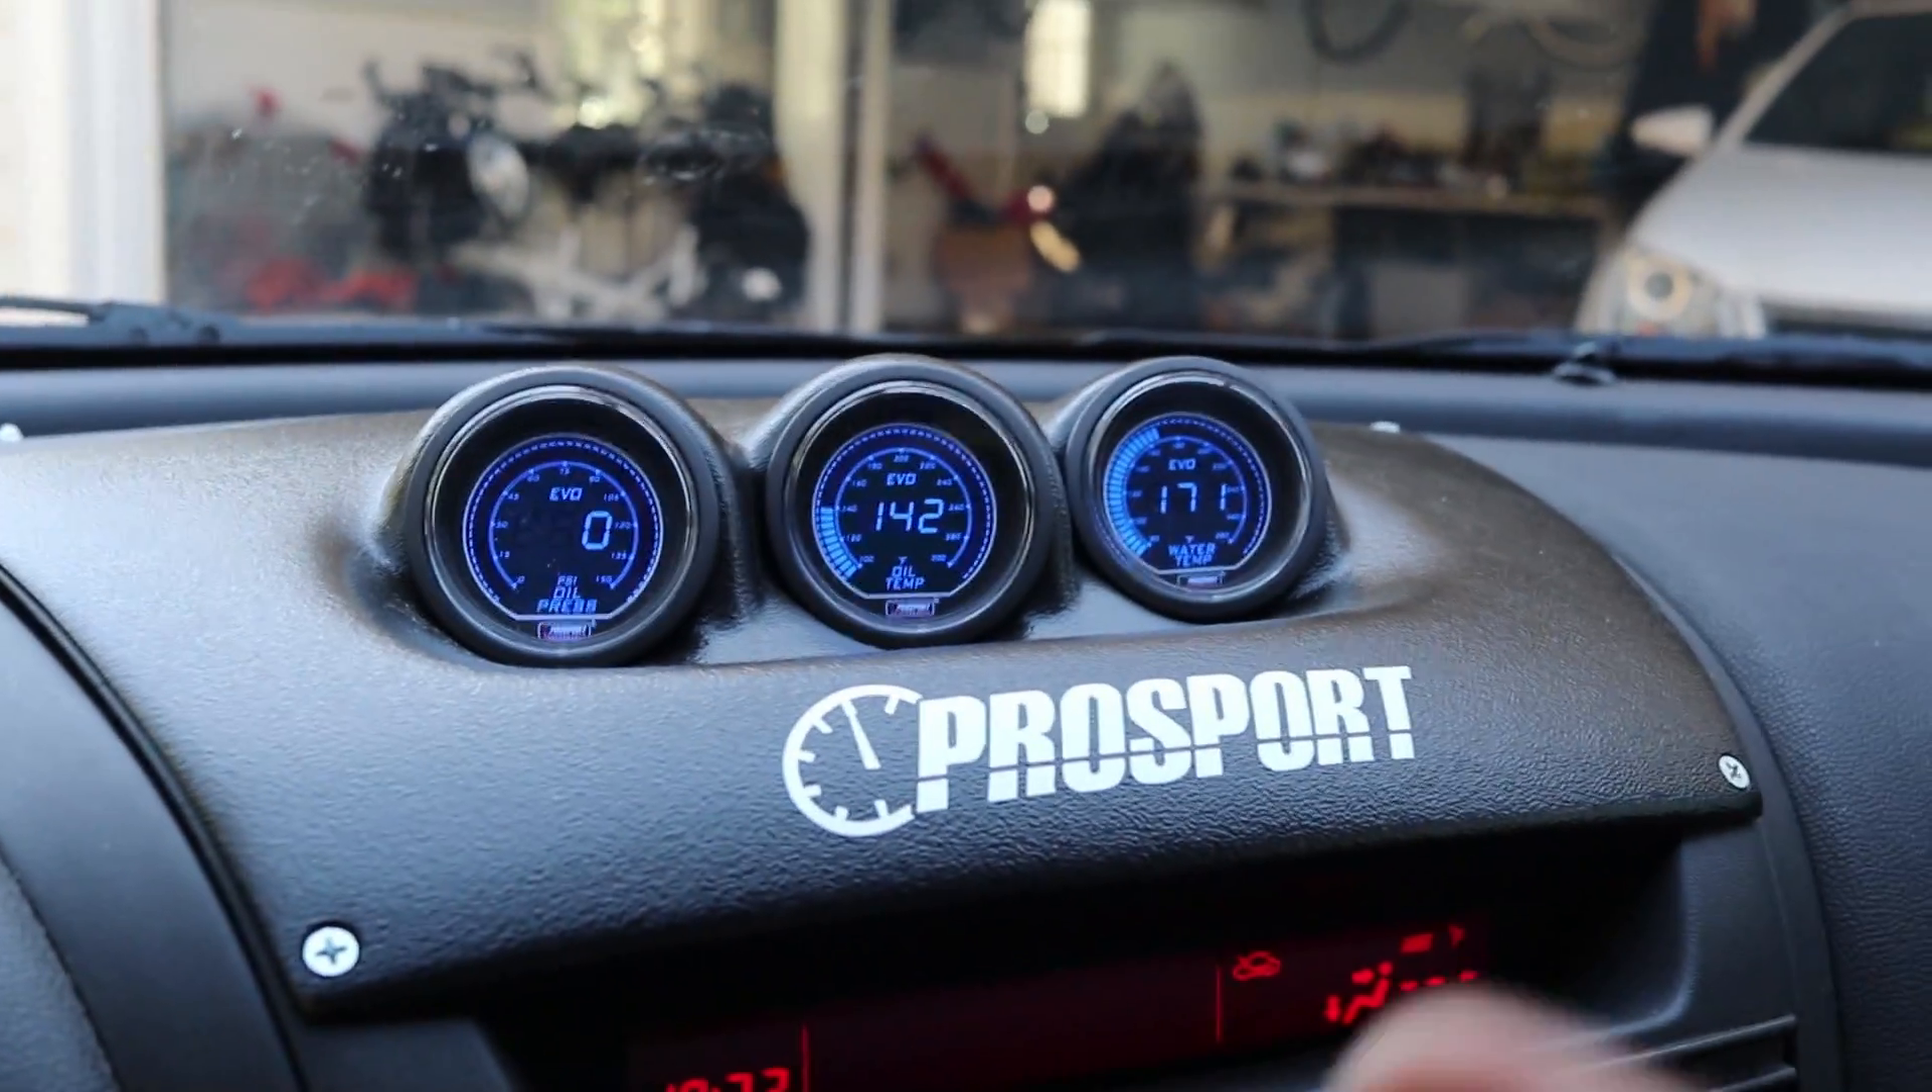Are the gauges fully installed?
Yes.